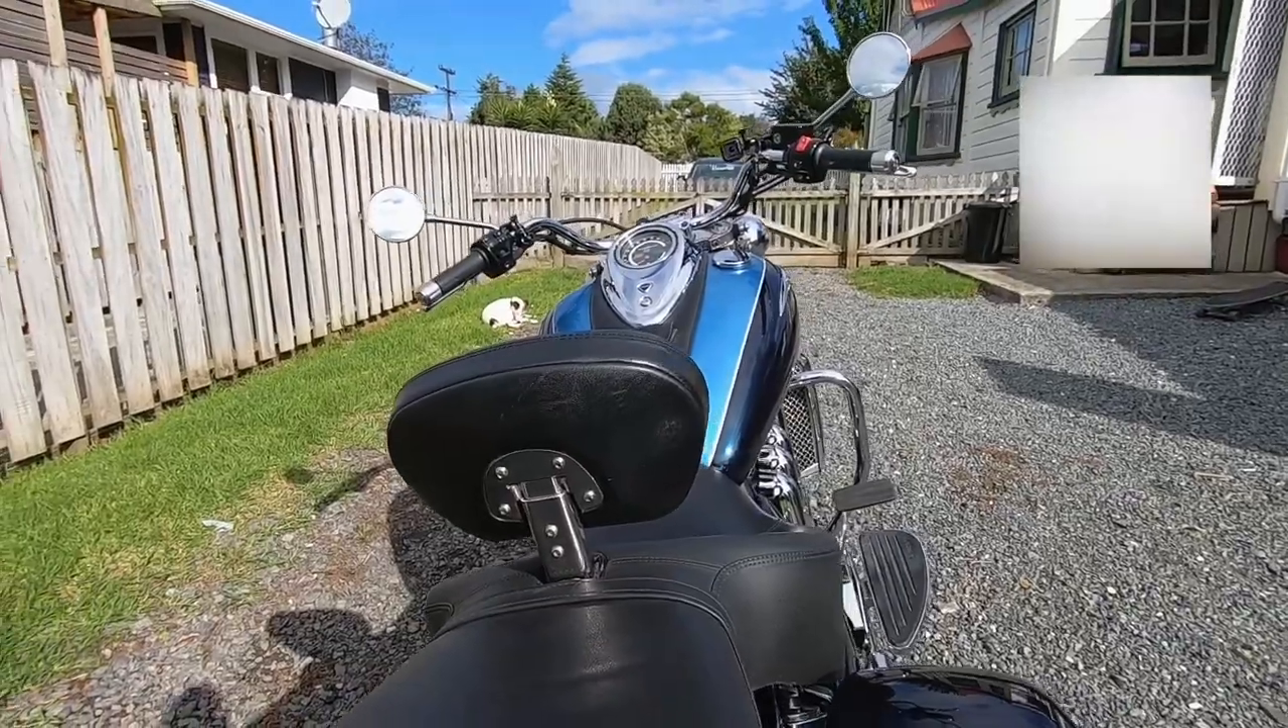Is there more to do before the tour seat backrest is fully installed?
No.